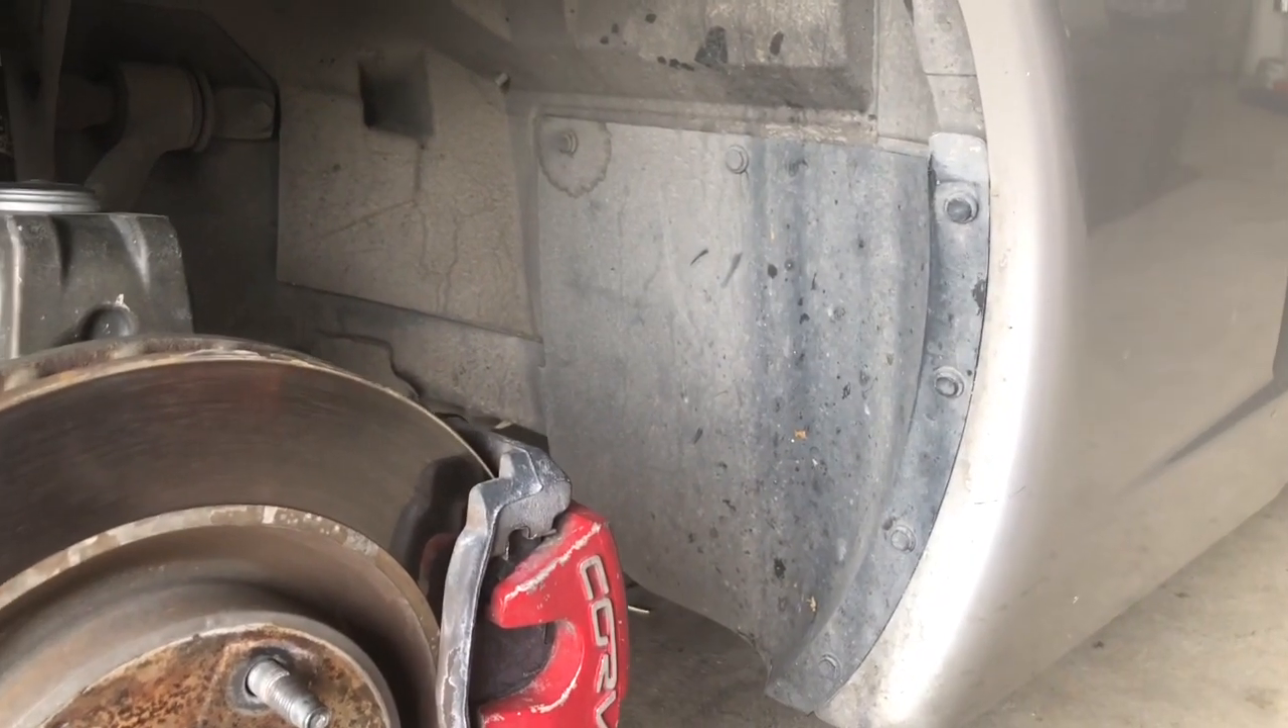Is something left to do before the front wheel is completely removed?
No.